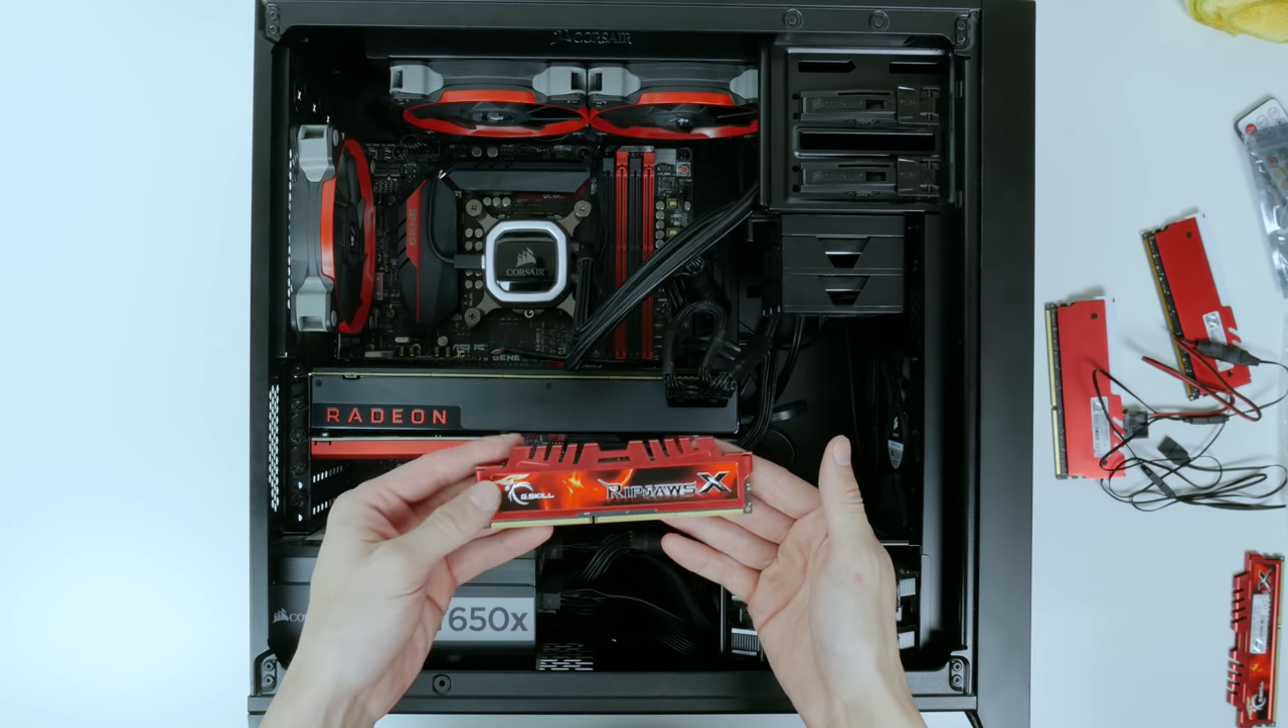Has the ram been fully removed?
Yes.